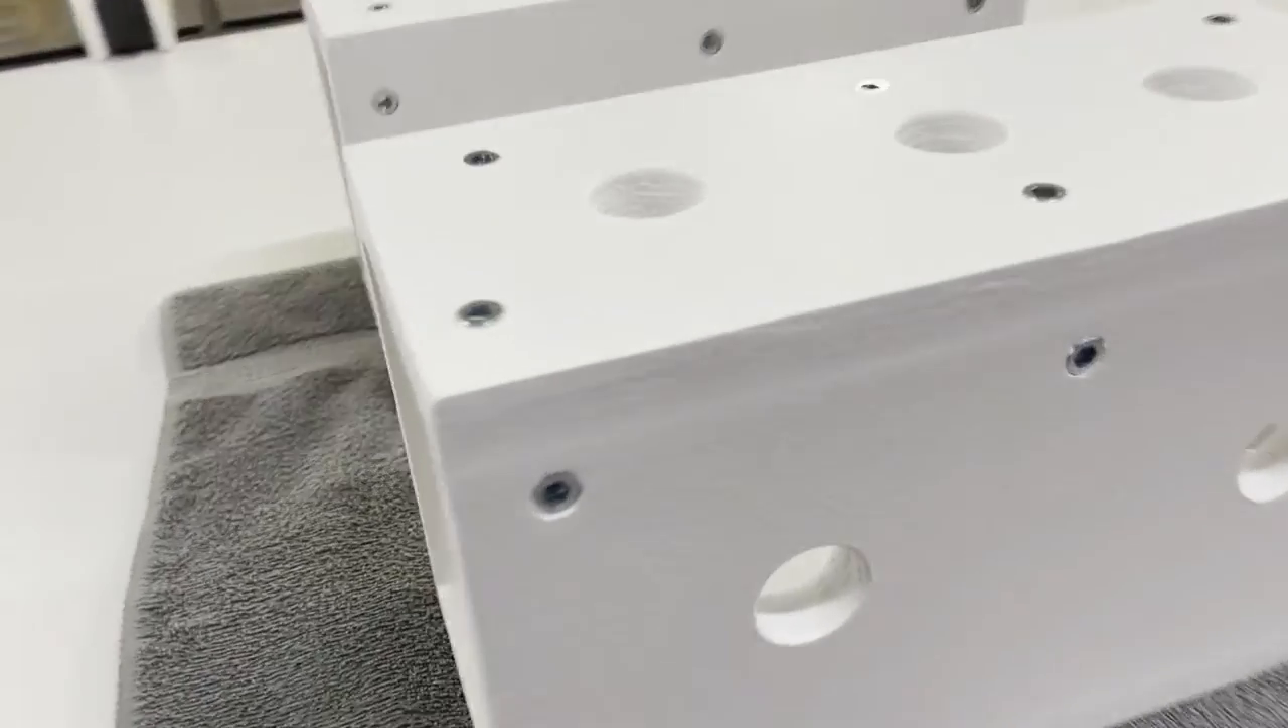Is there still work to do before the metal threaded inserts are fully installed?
No.